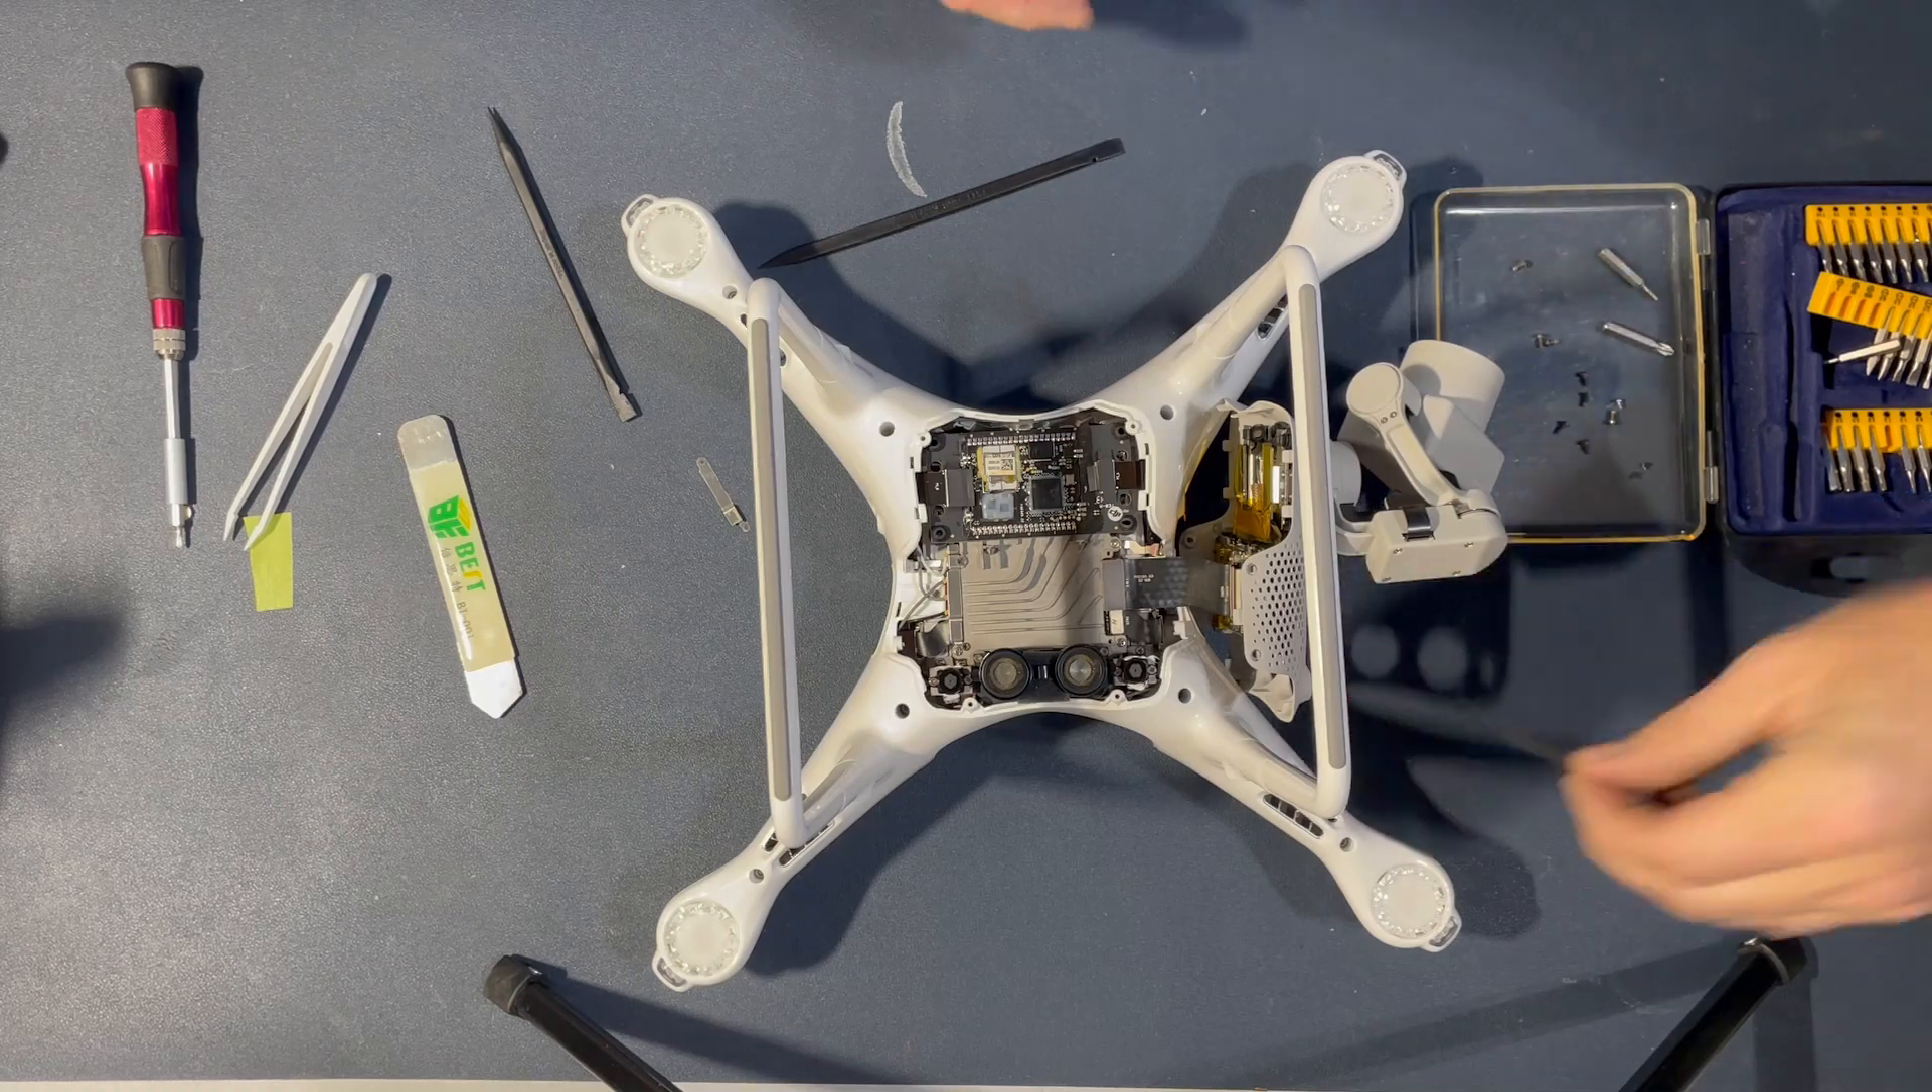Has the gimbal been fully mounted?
No.